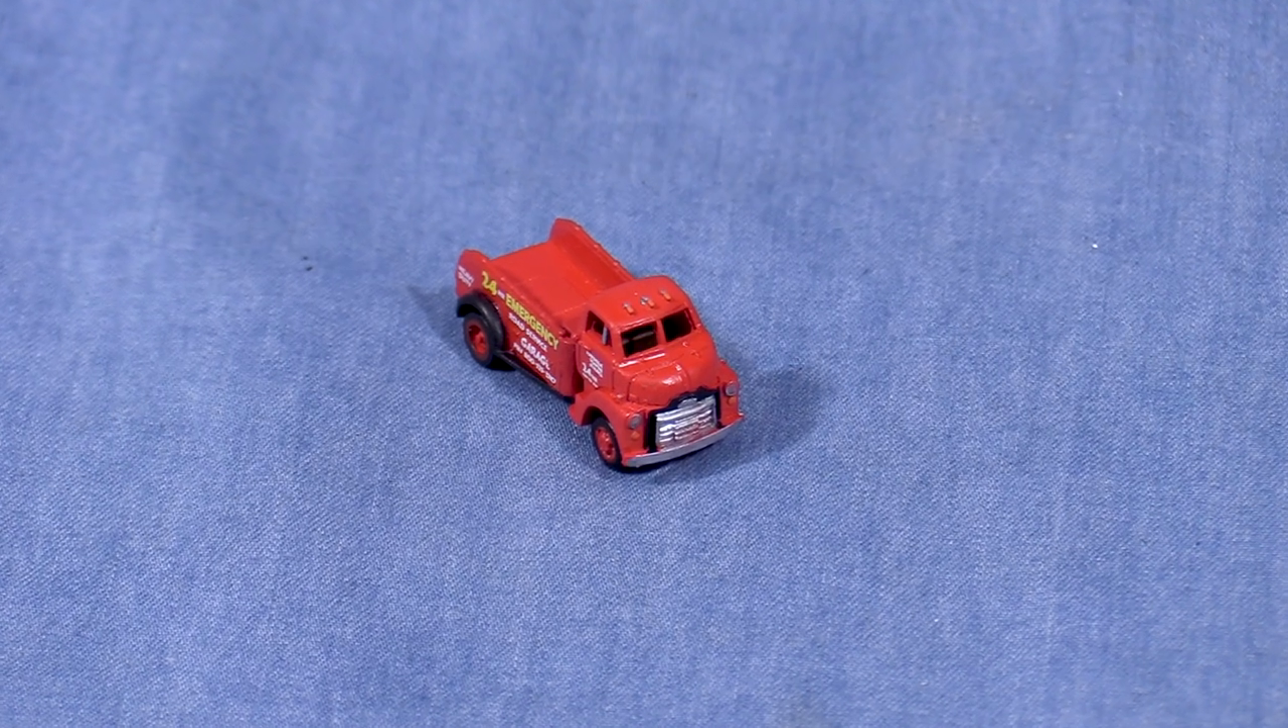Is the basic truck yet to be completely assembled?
No.